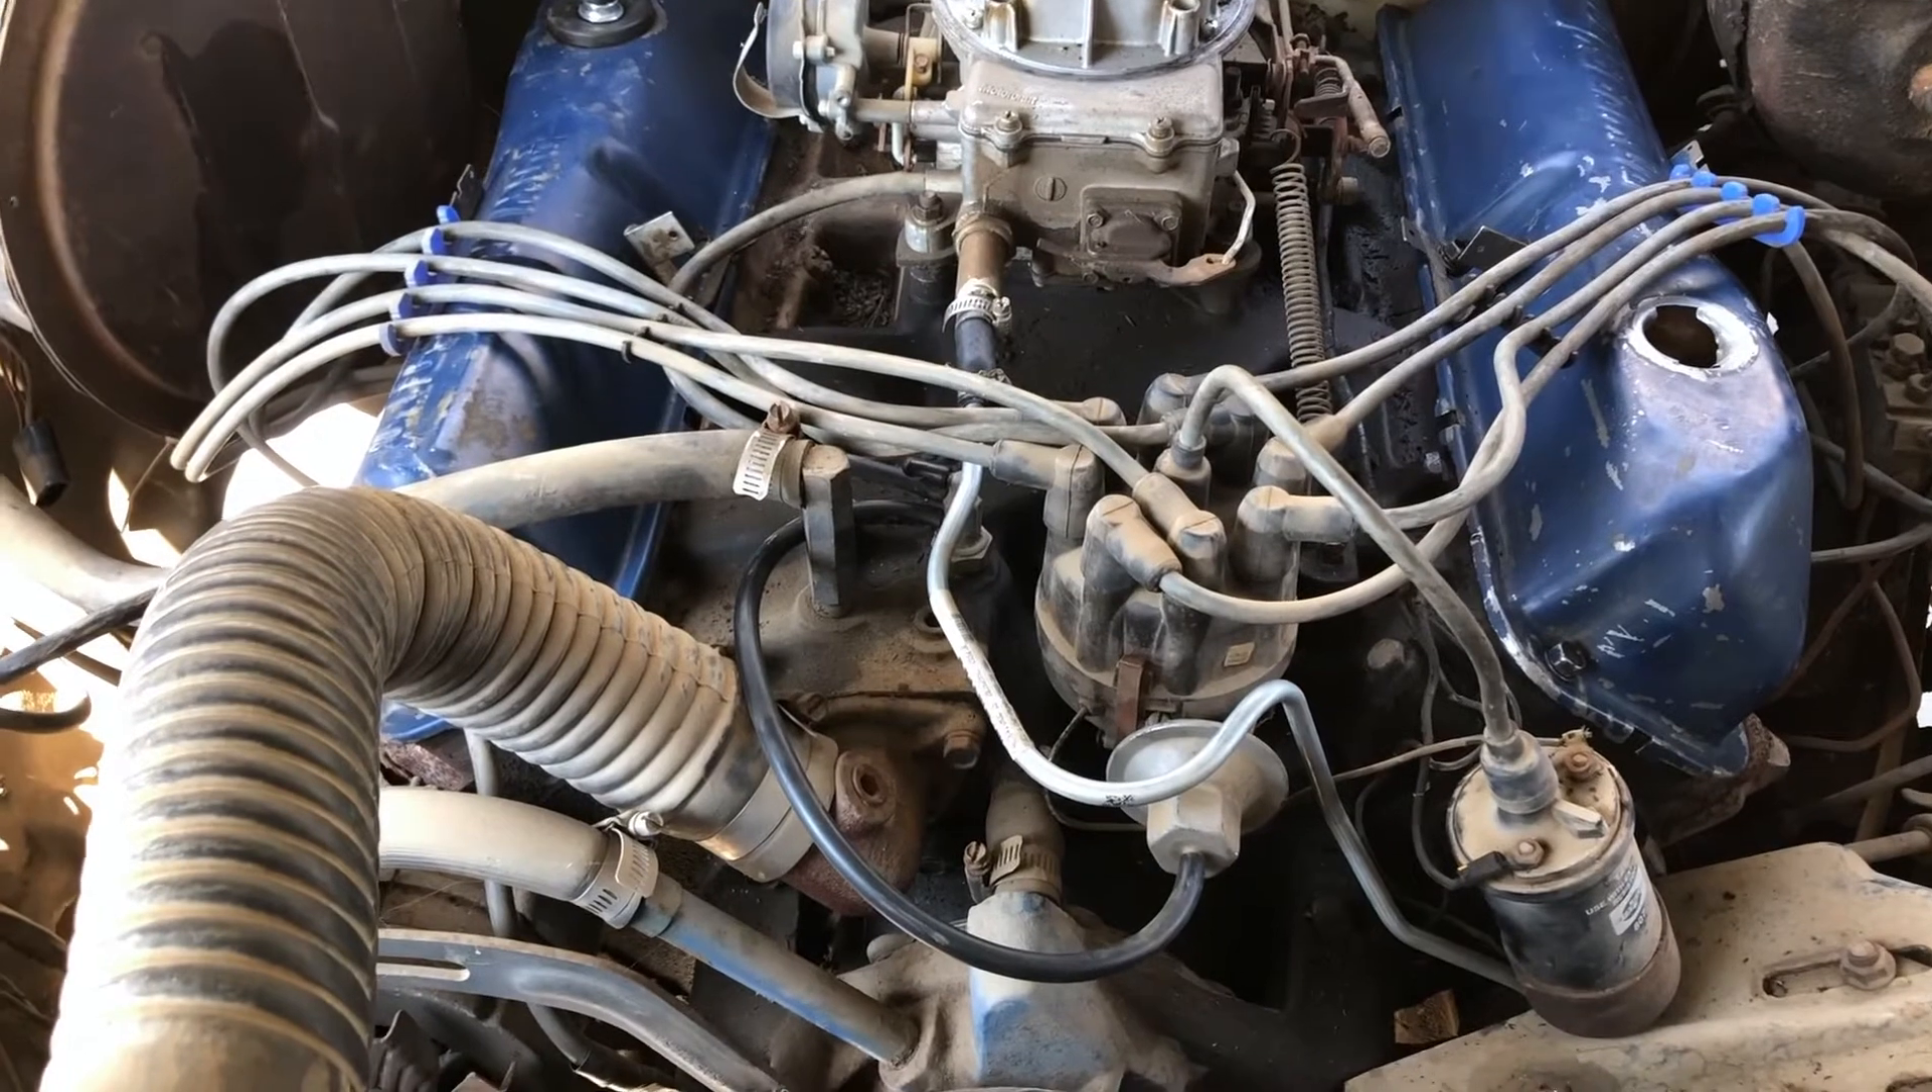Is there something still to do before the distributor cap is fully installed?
No.